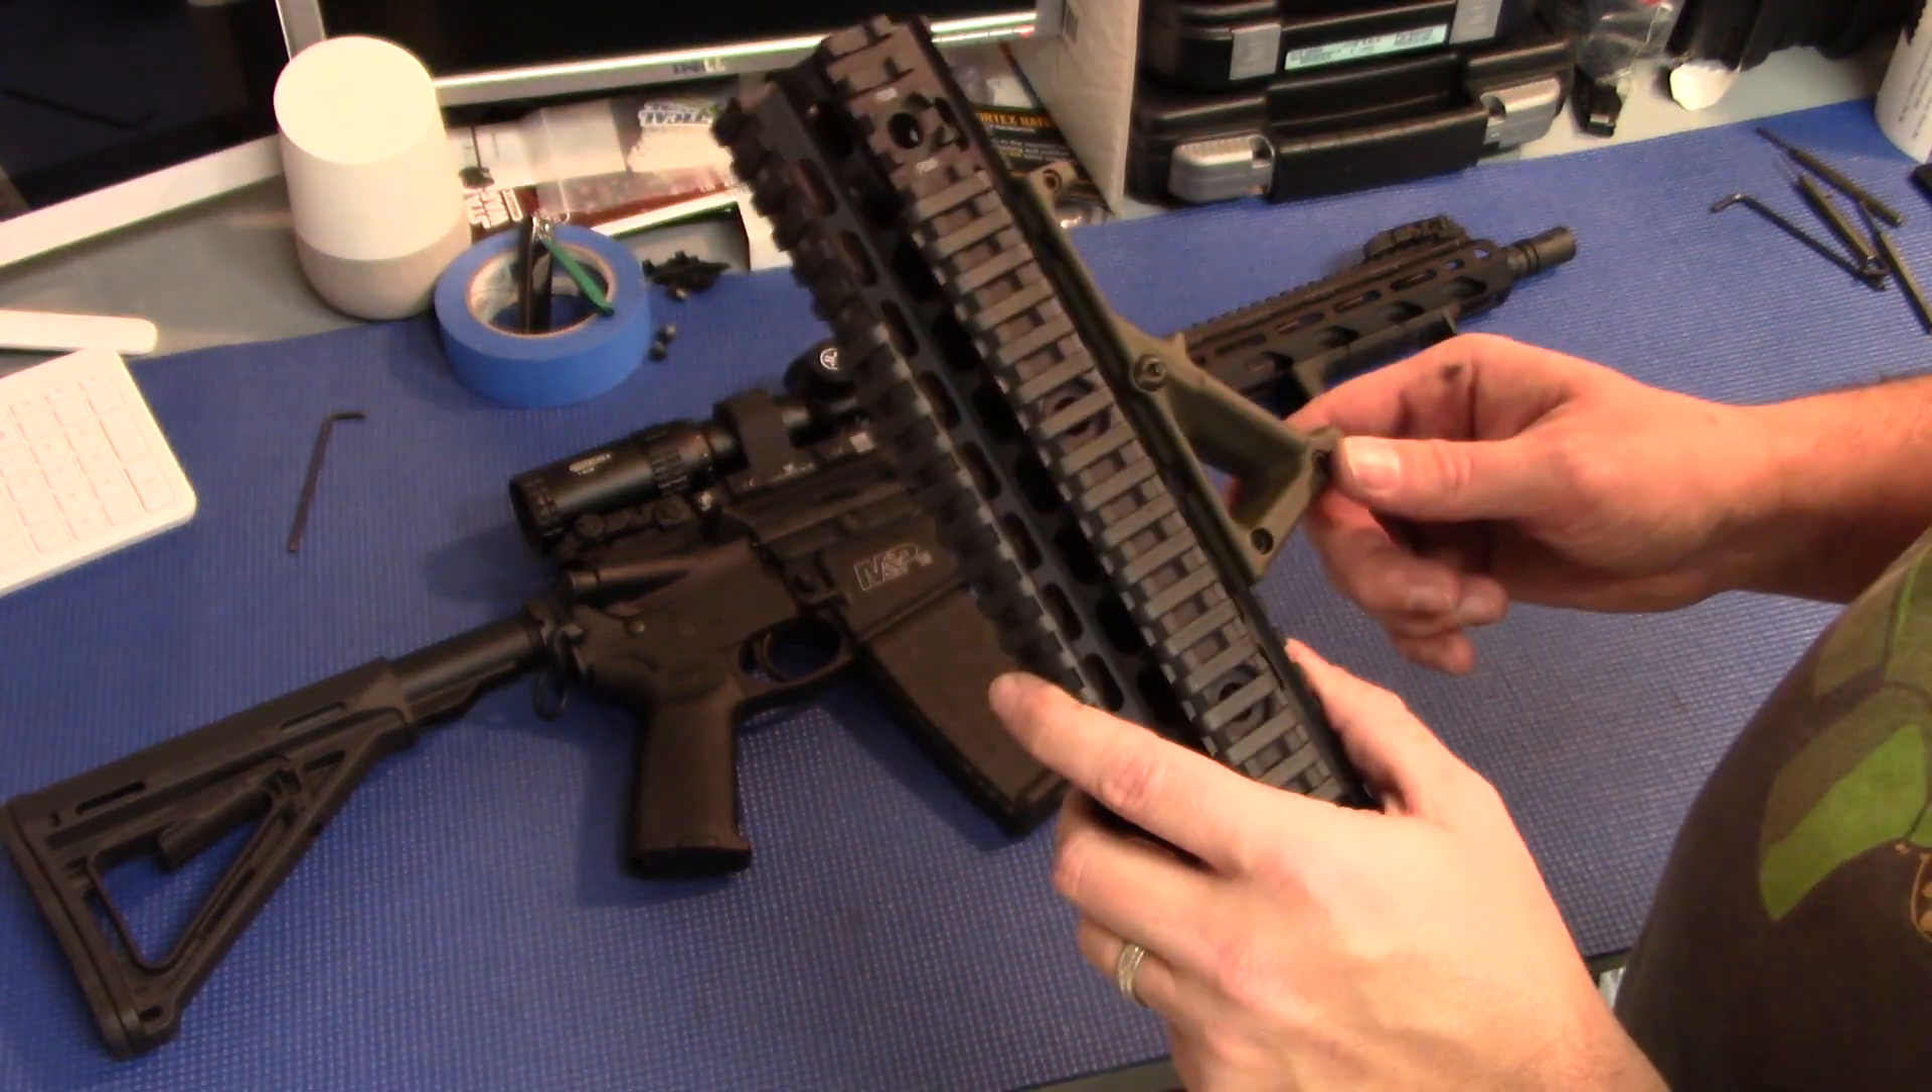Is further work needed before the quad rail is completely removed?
No.